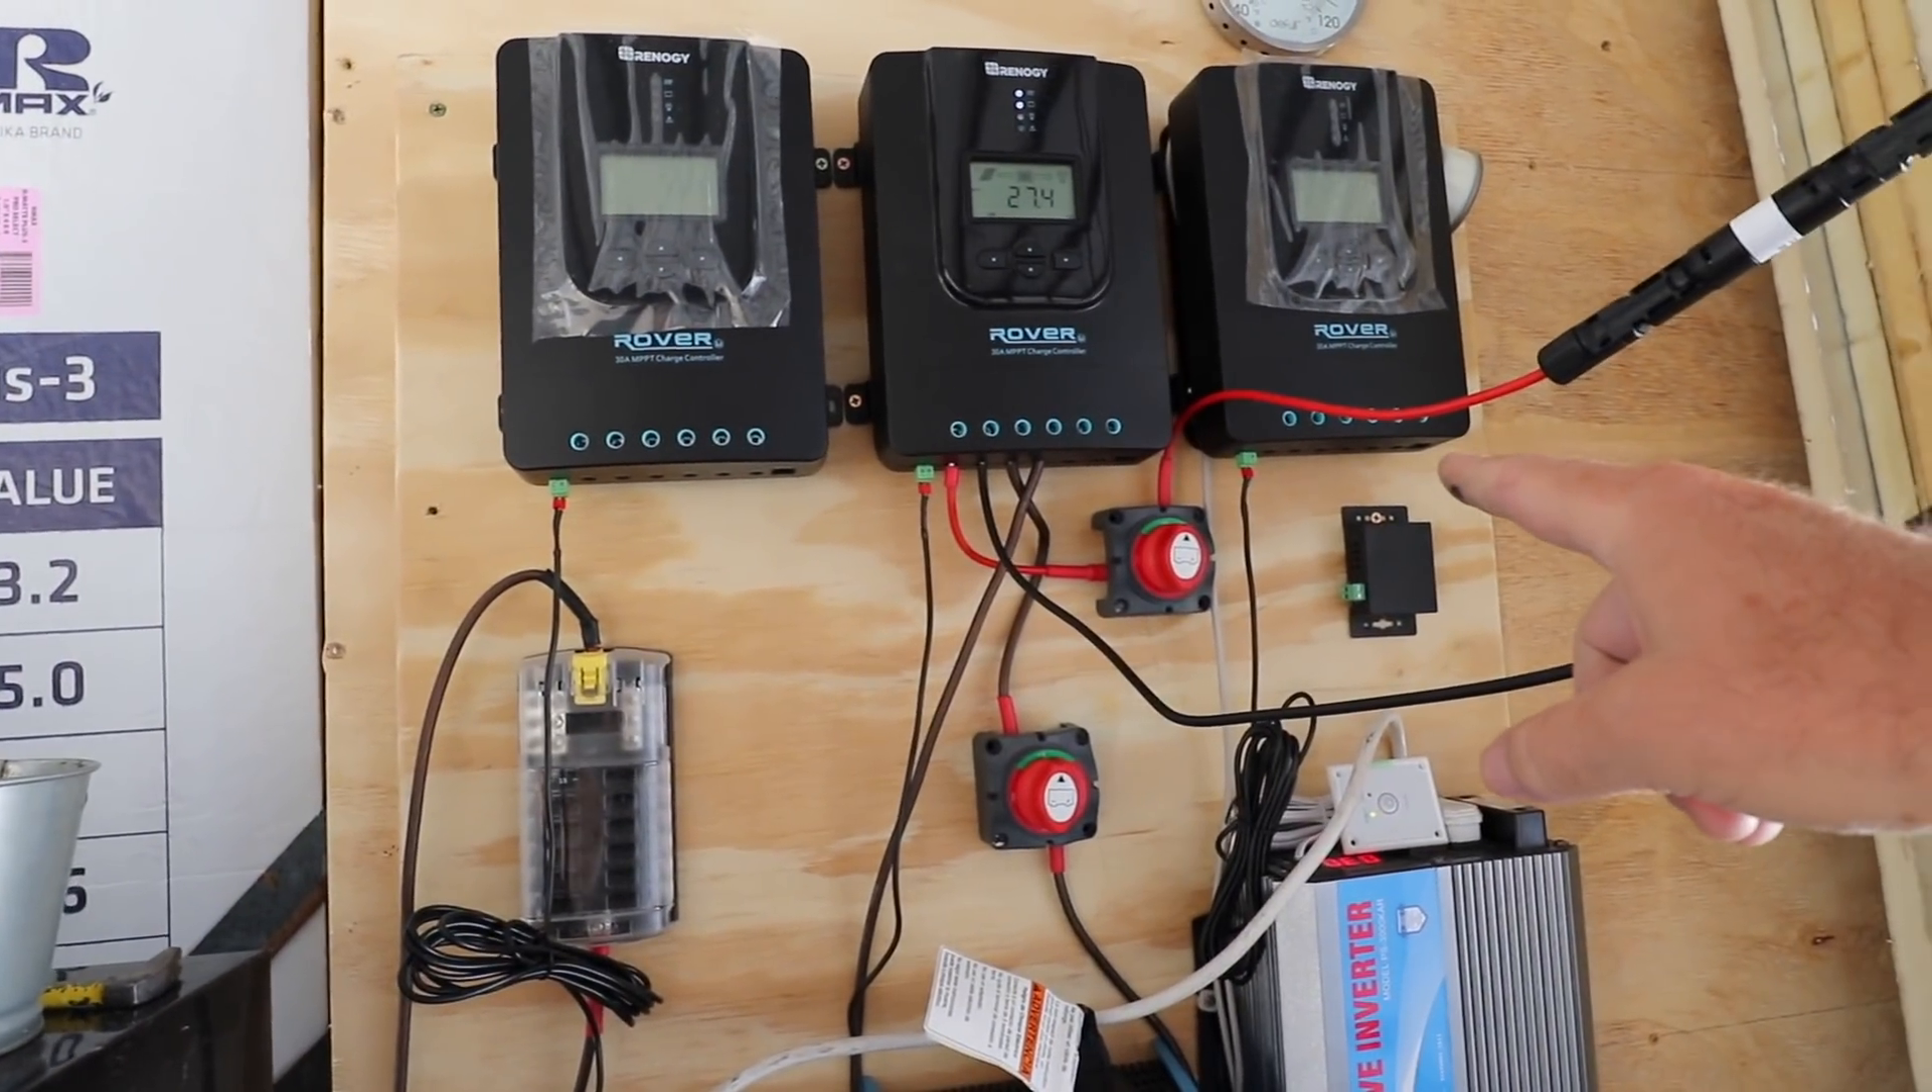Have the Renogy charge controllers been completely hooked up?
No.